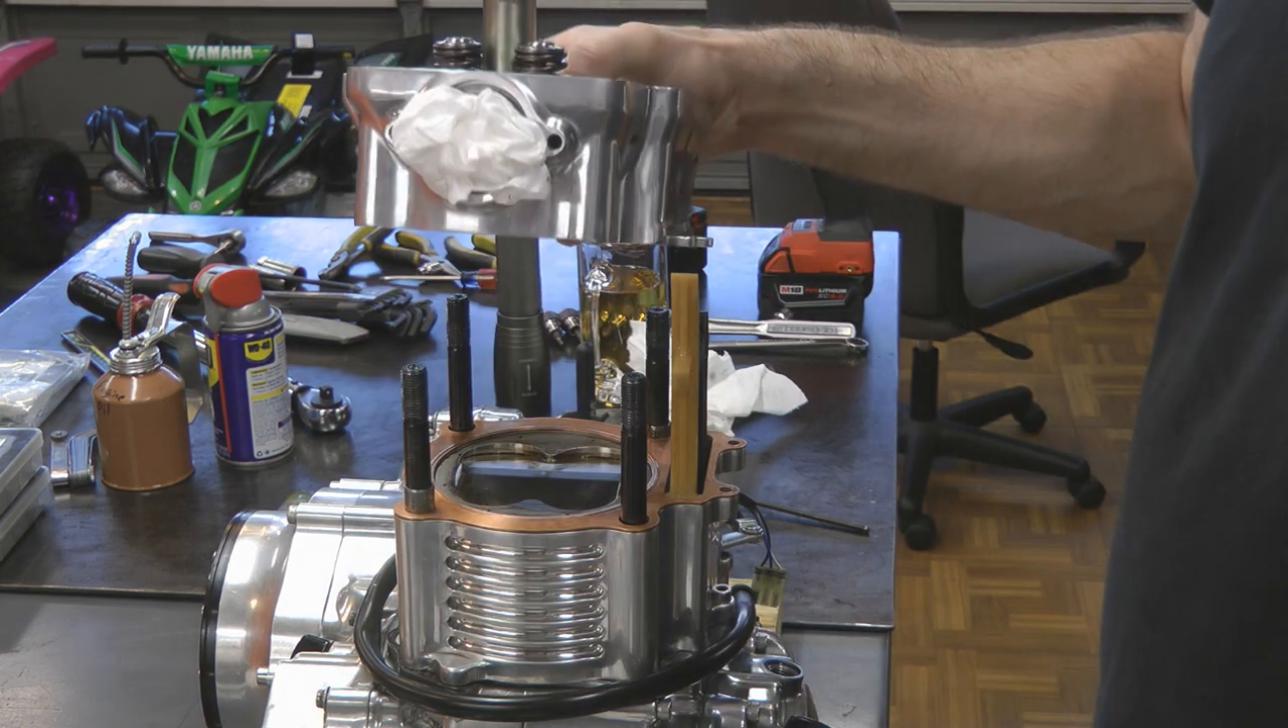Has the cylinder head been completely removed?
Yes.